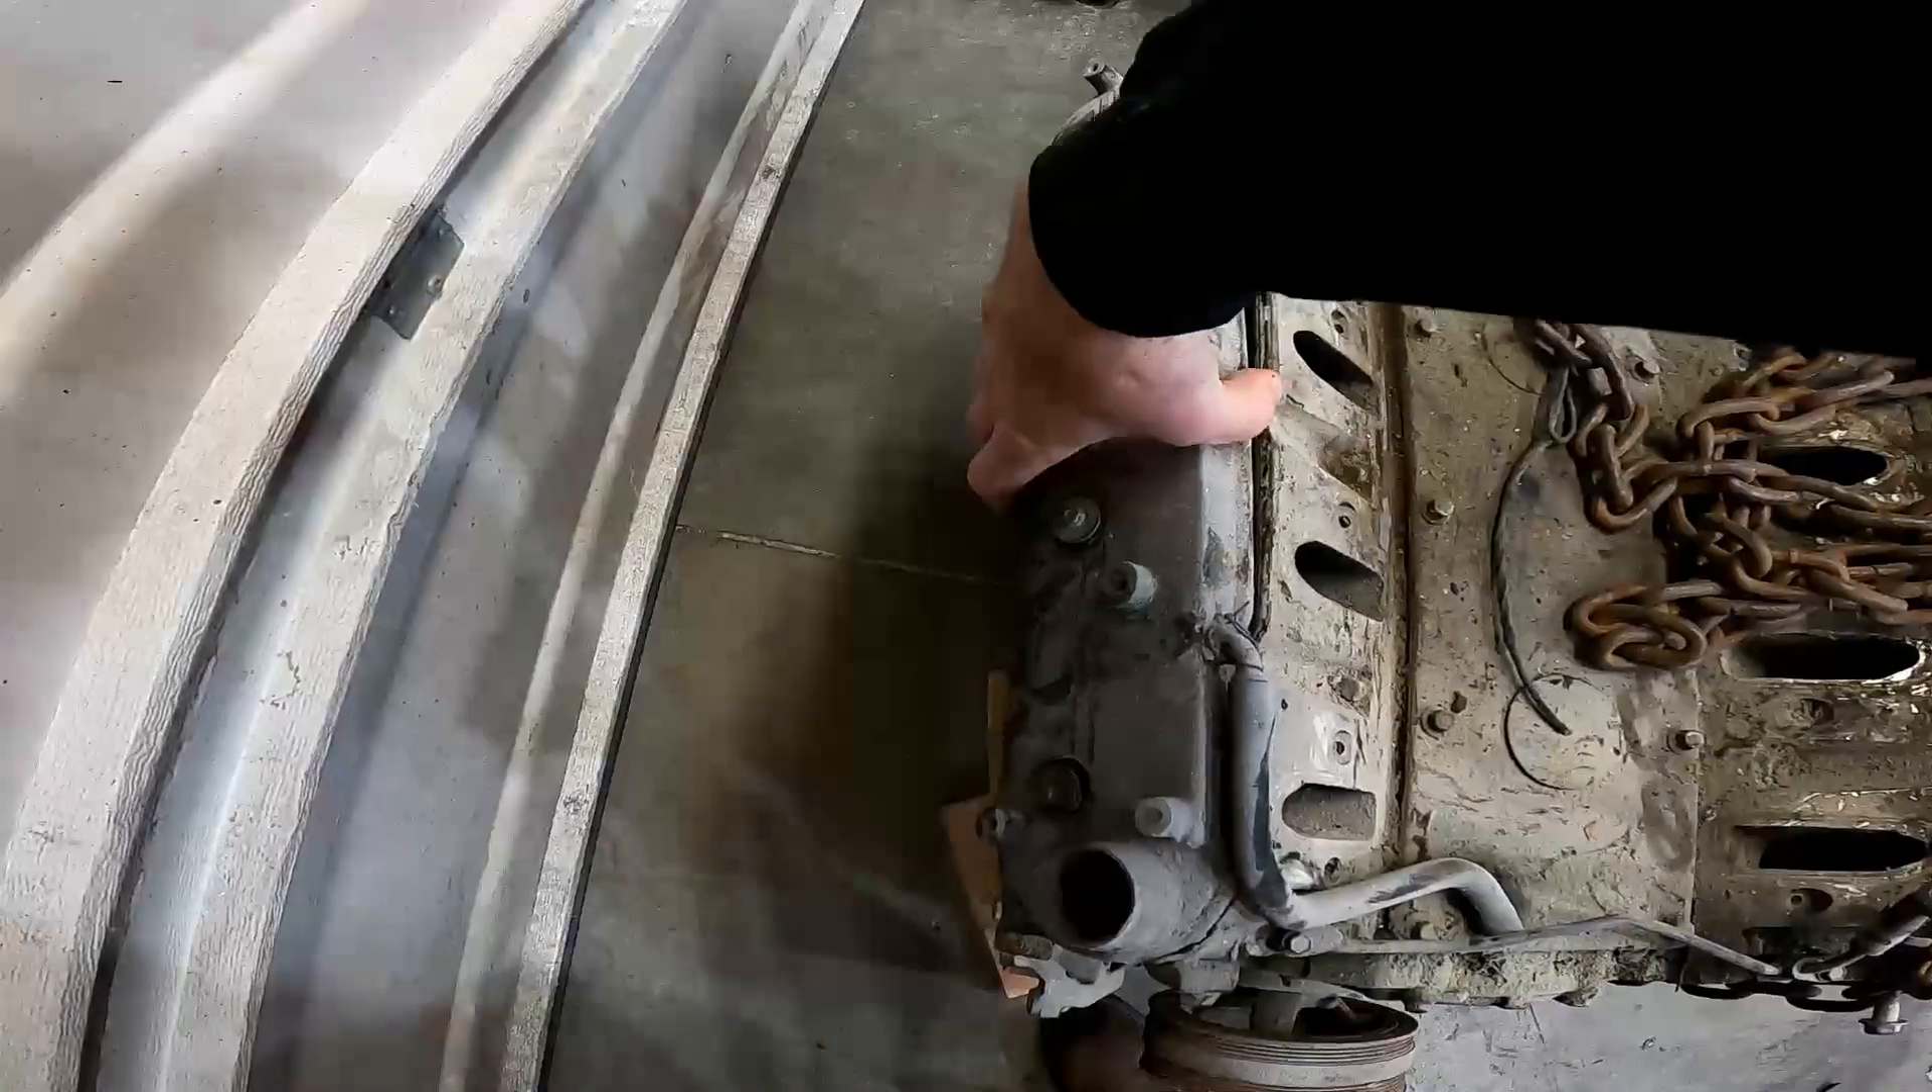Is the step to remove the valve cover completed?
No.